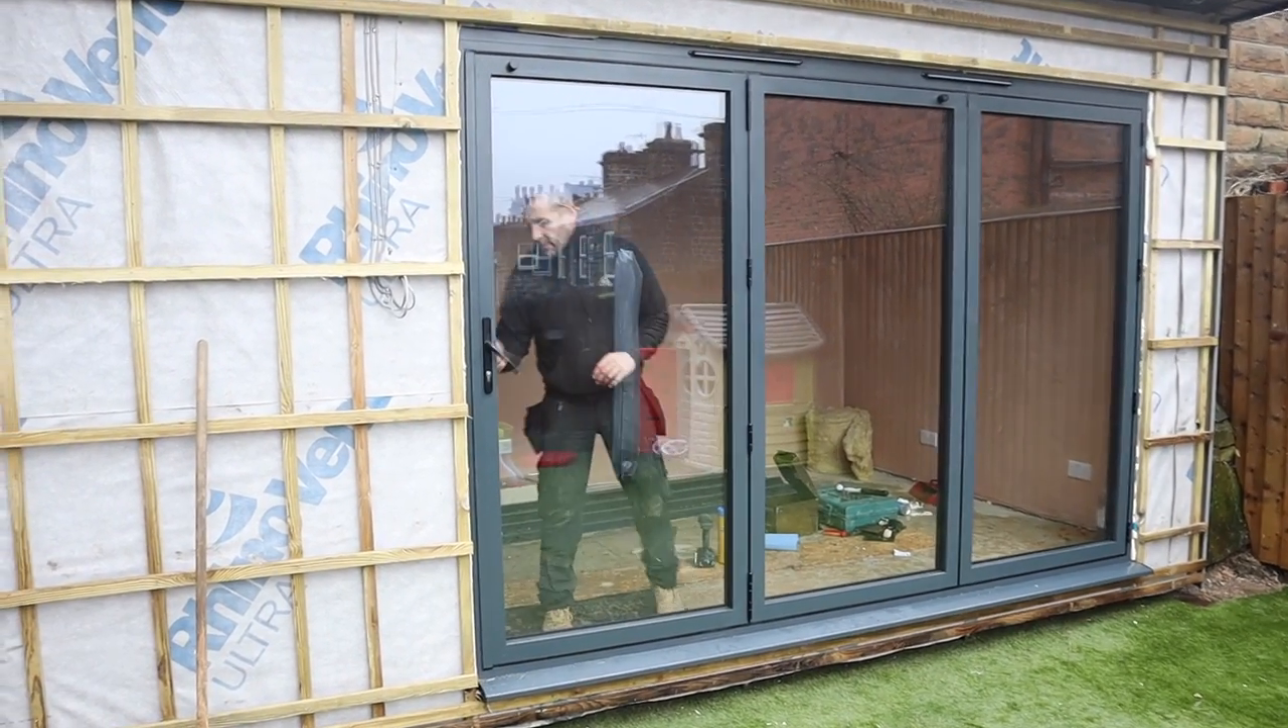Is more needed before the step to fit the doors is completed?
No.